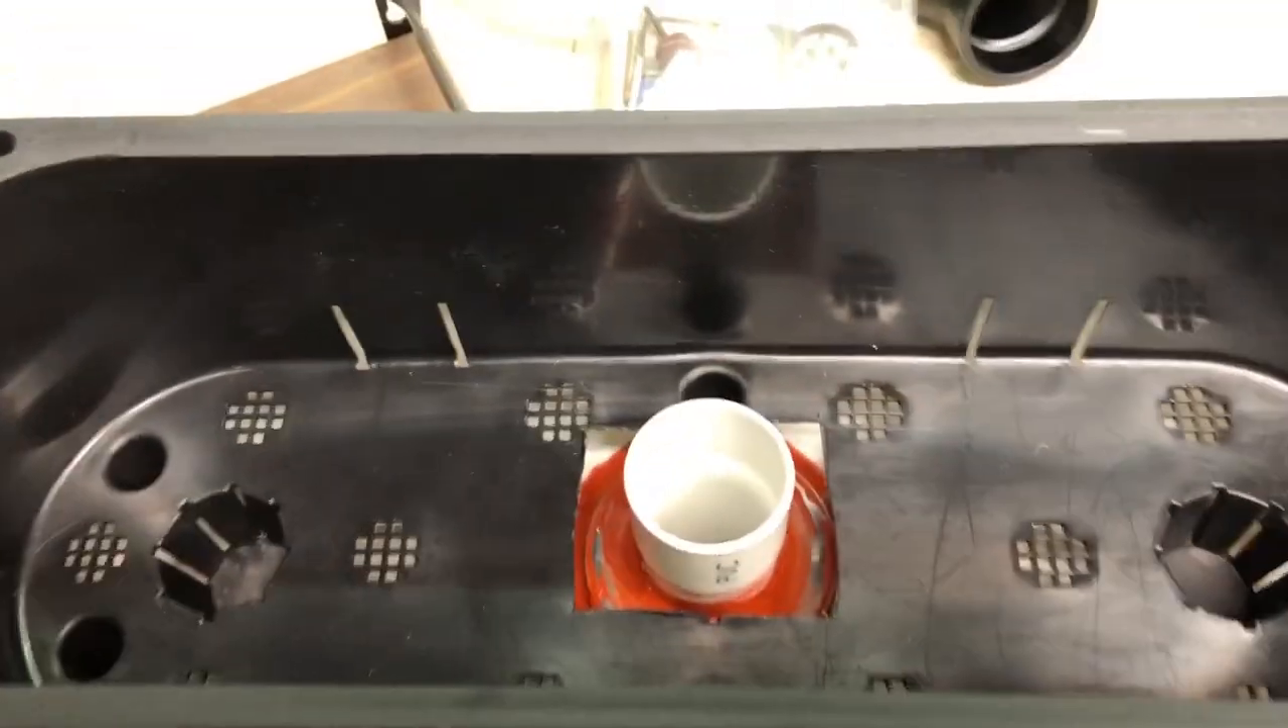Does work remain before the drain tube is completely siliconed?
No.